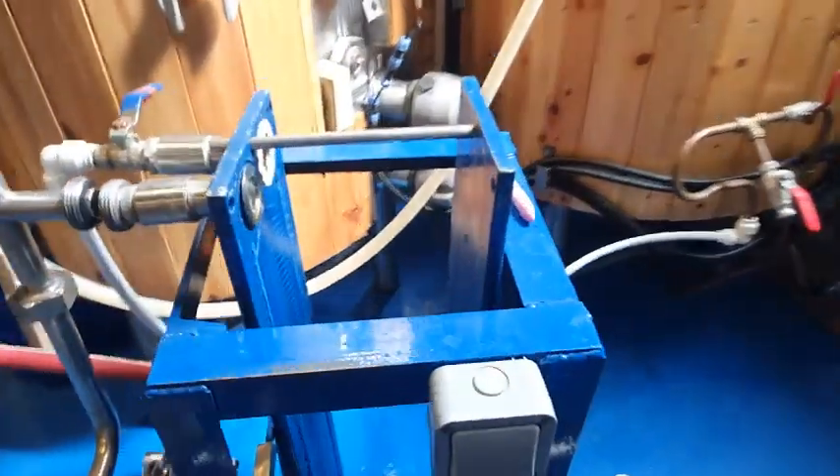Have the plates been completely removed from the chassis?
Yes.